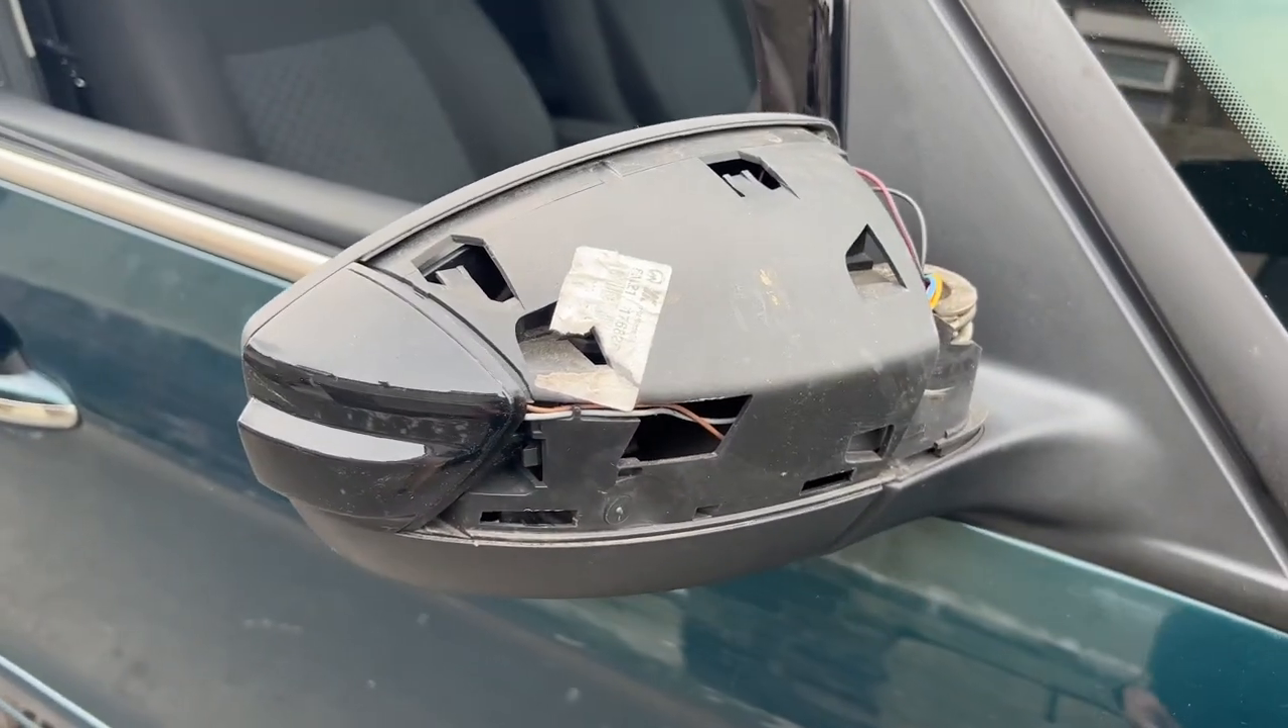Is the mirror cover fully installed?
No.